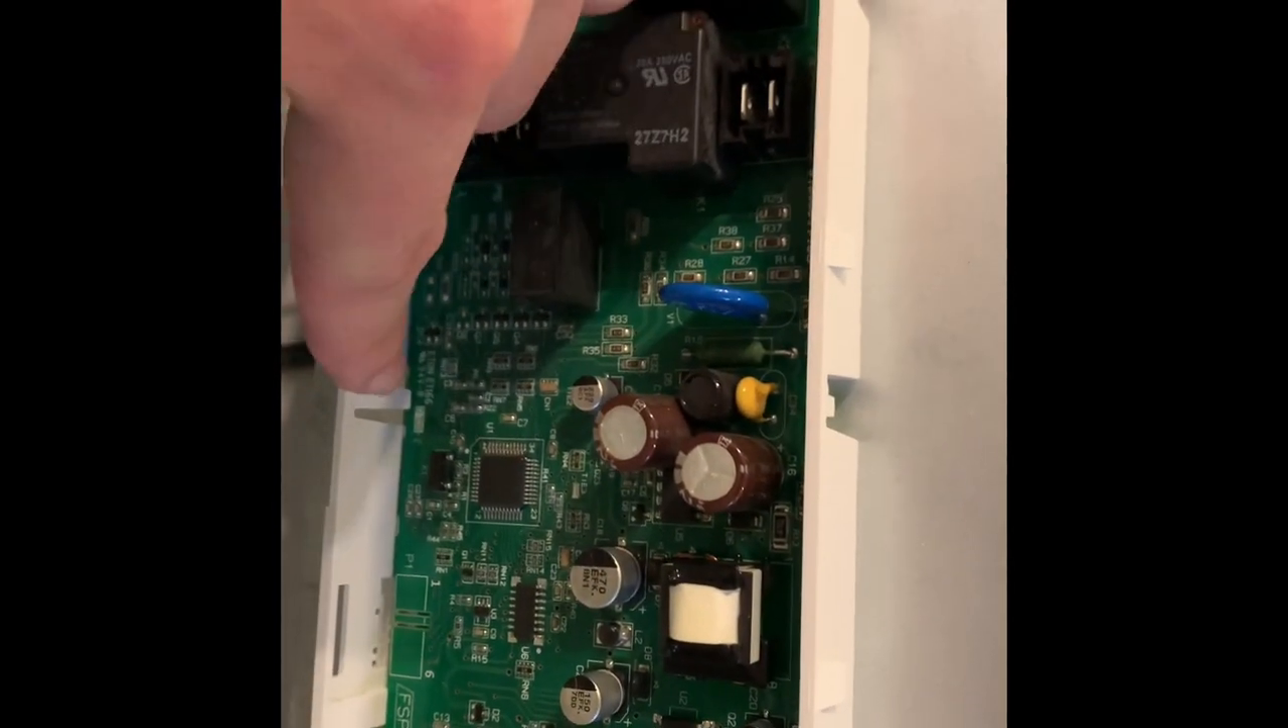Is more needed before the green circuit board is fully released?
Yes.